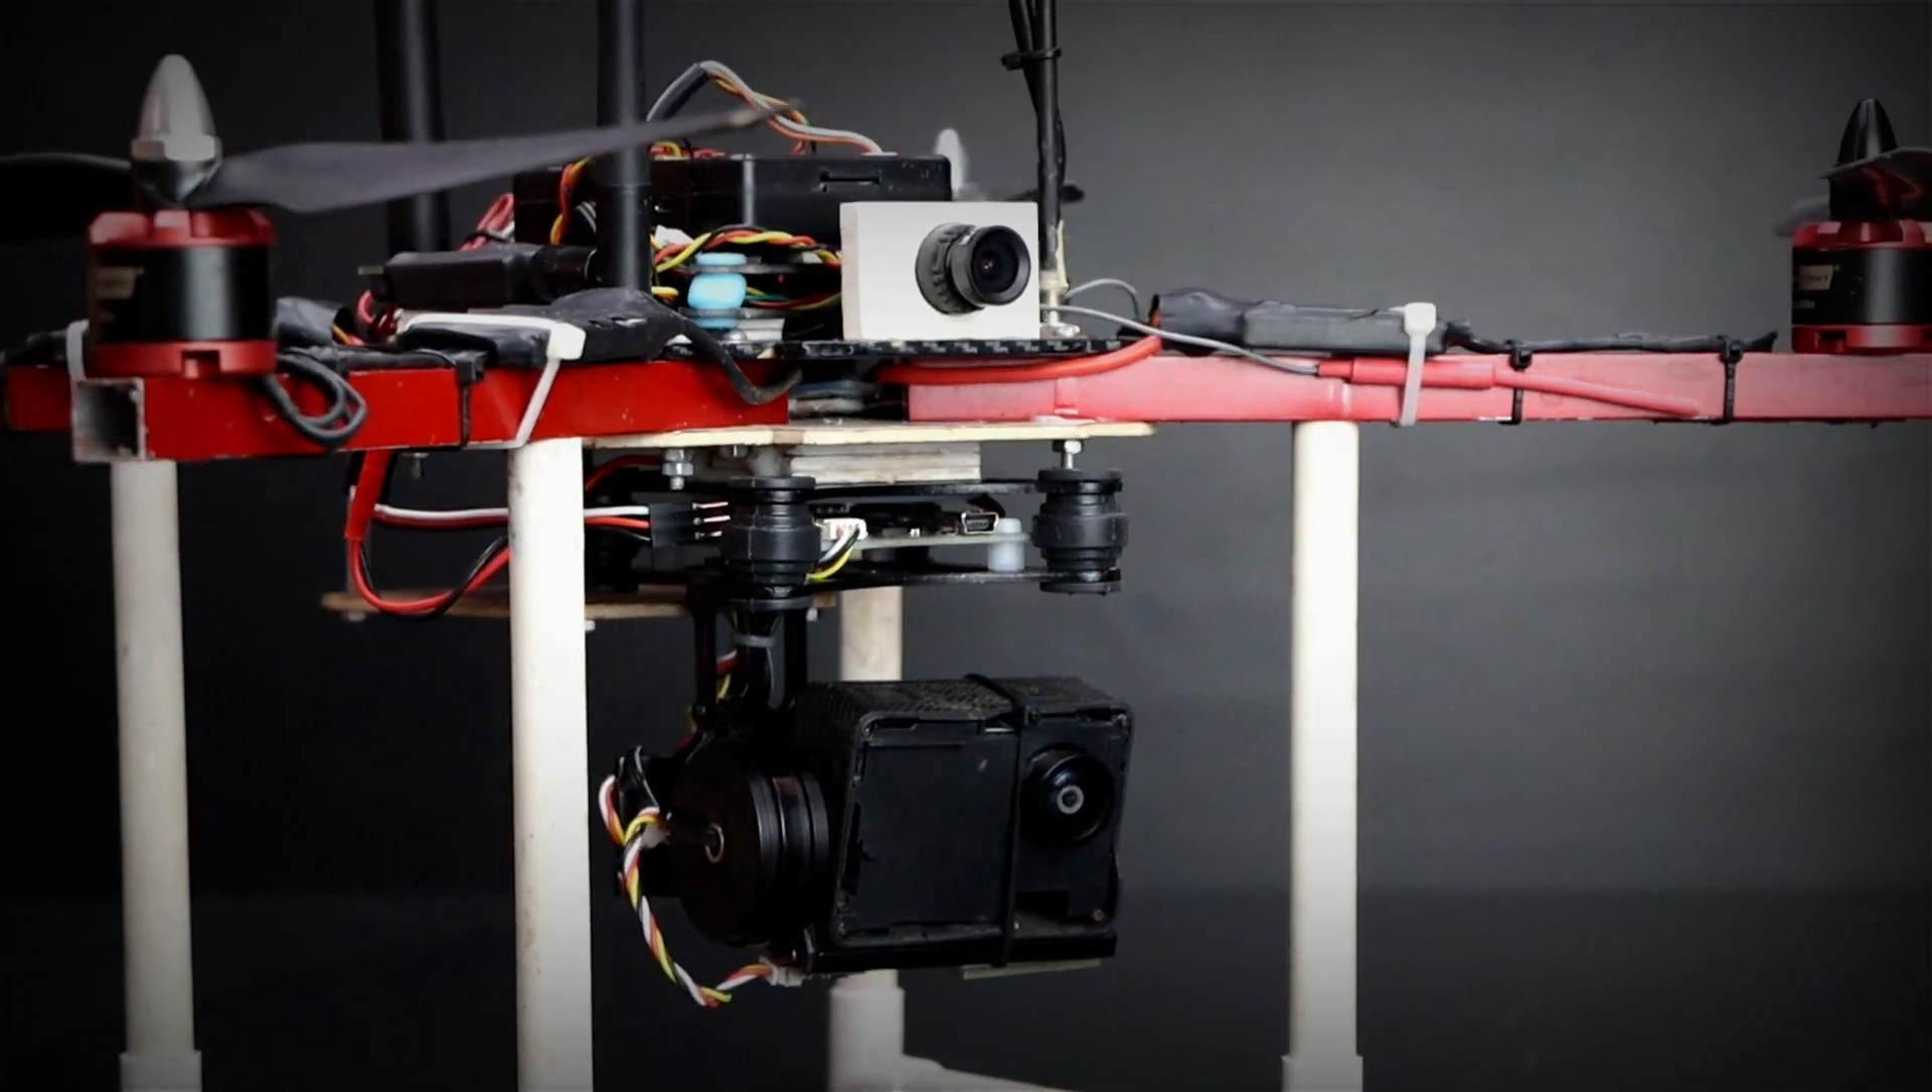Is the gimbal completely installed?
Yes.